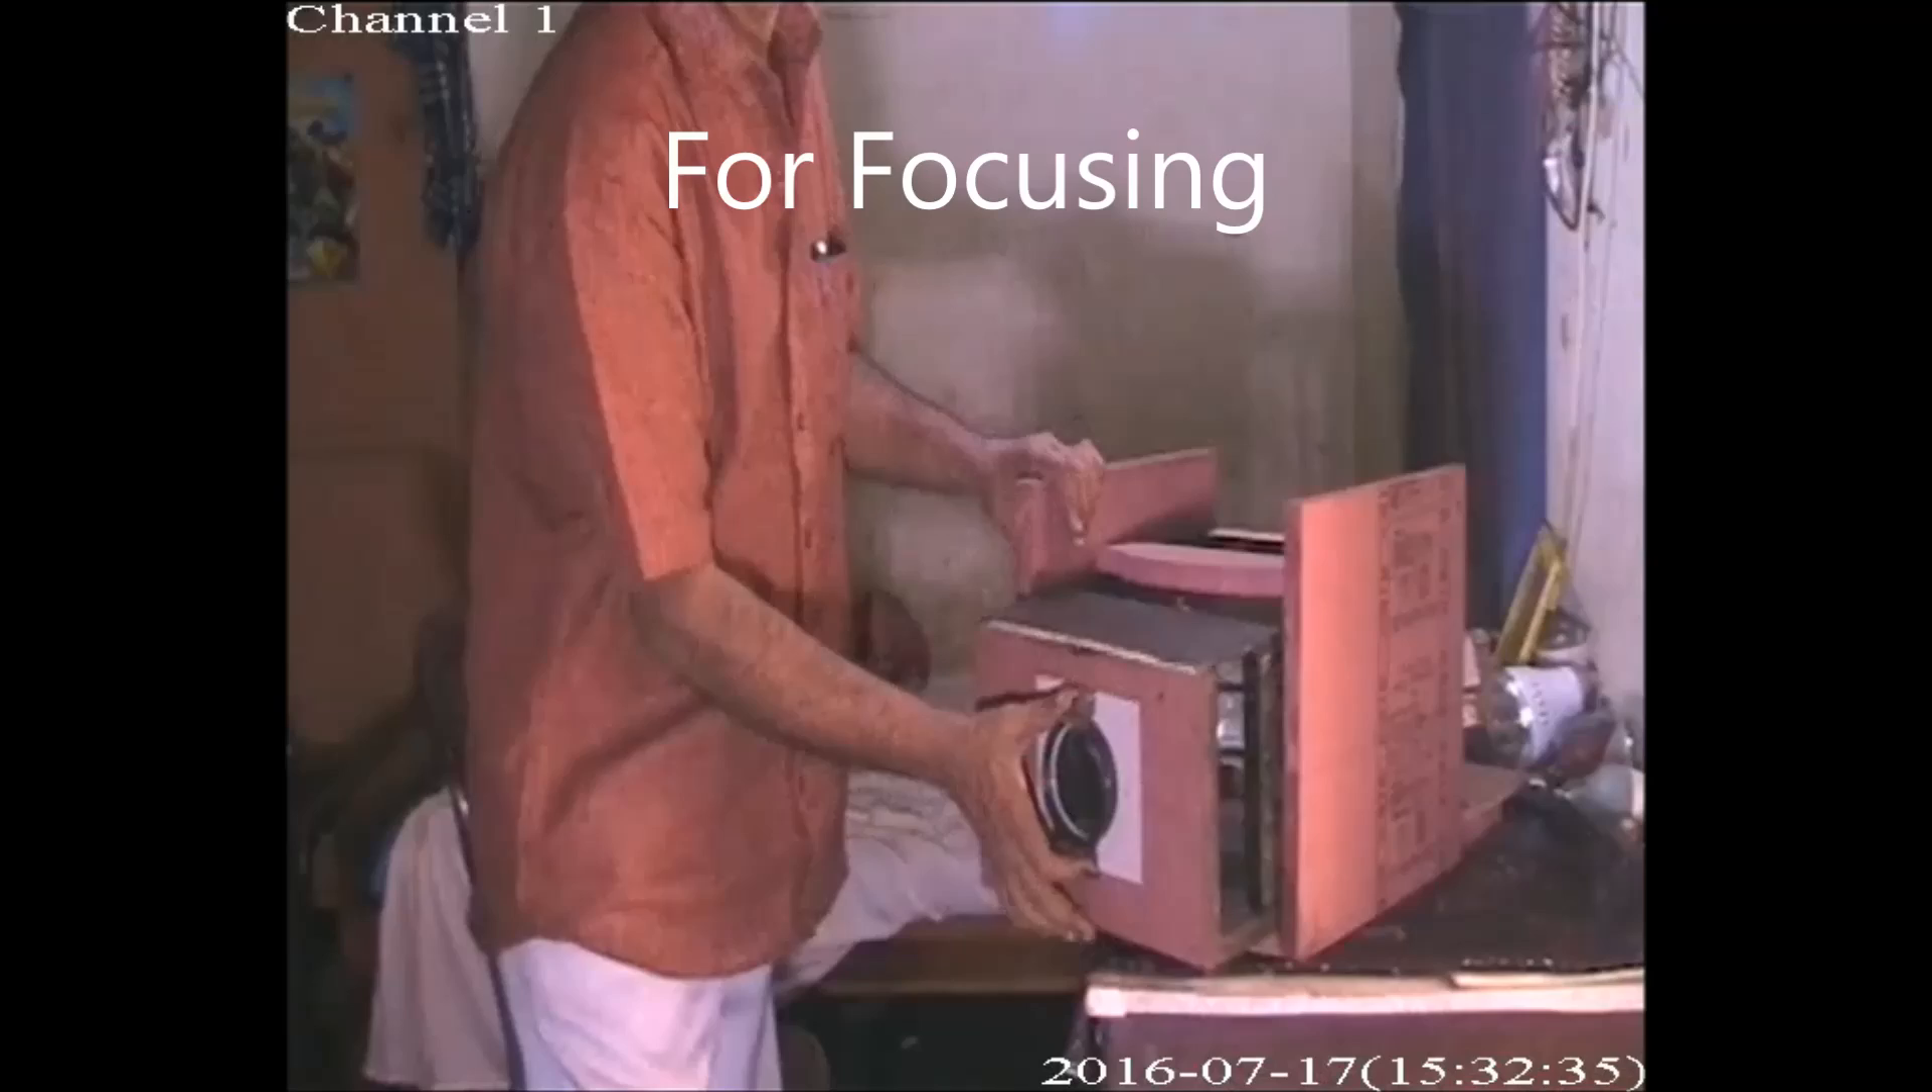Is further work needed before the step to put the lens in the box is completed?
No.